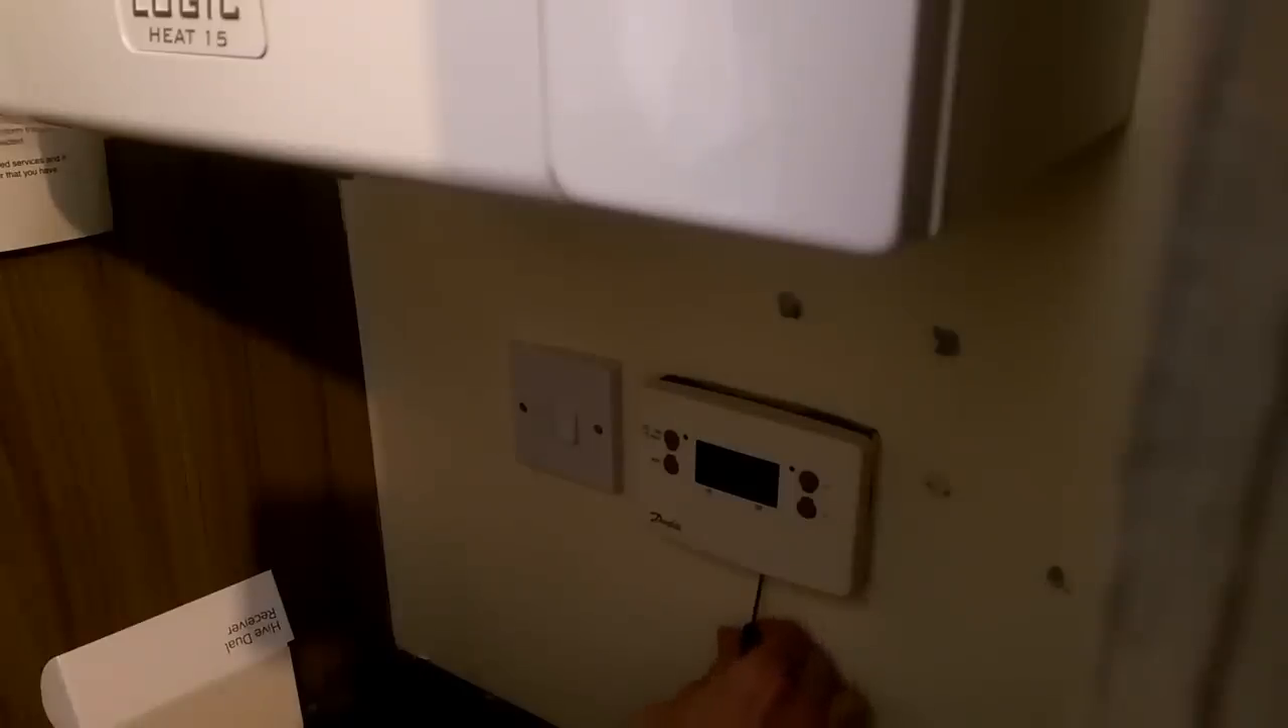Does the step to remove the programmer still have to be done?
Yes.